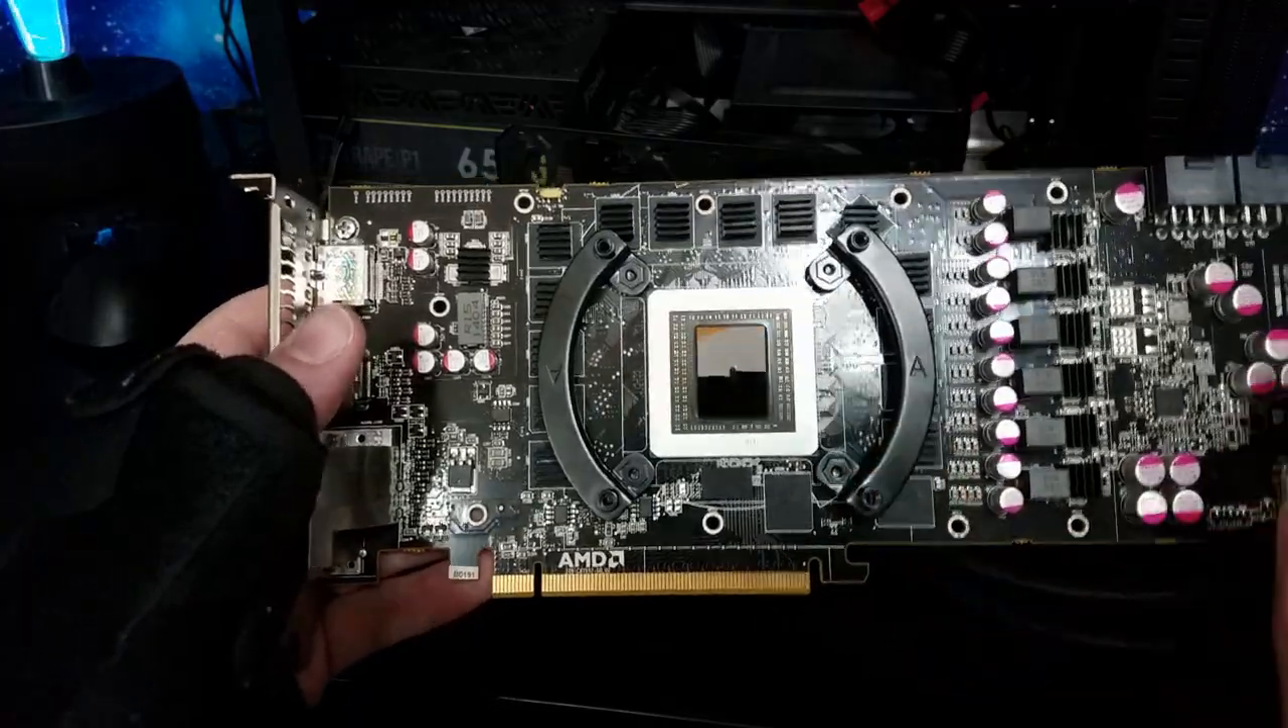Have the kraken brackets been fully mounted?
Yes.